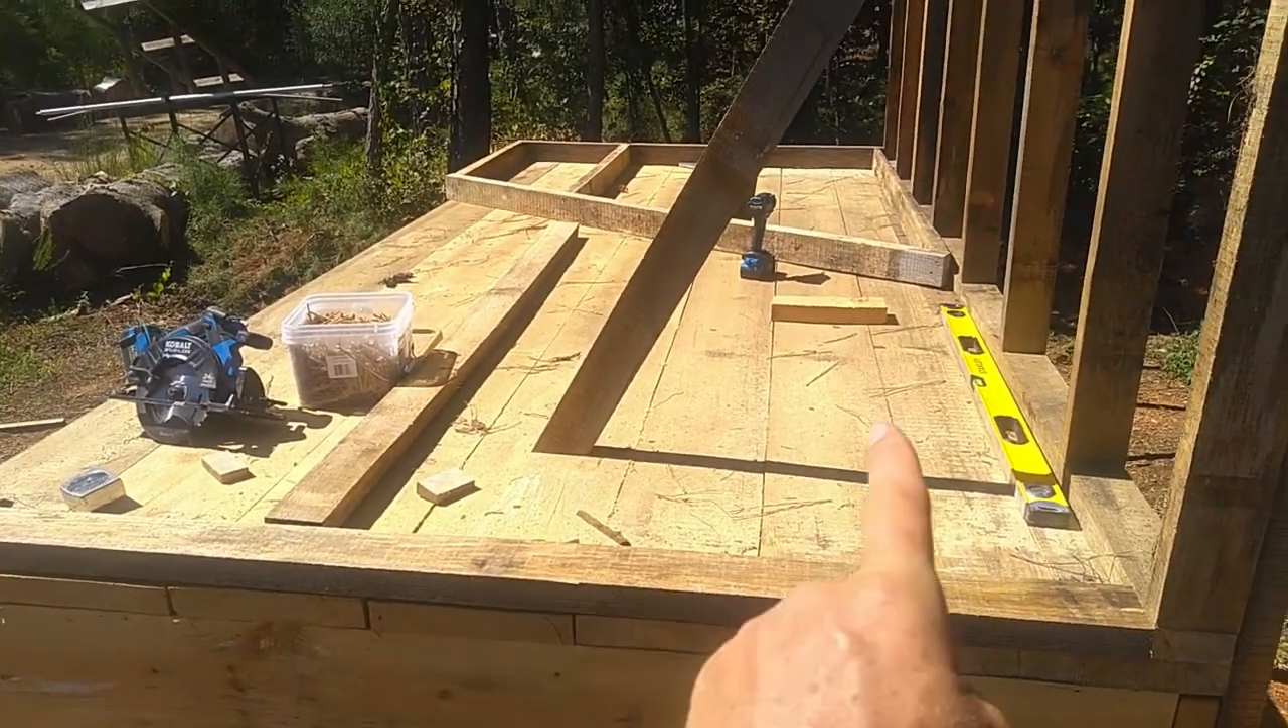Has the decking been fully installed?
Yes.